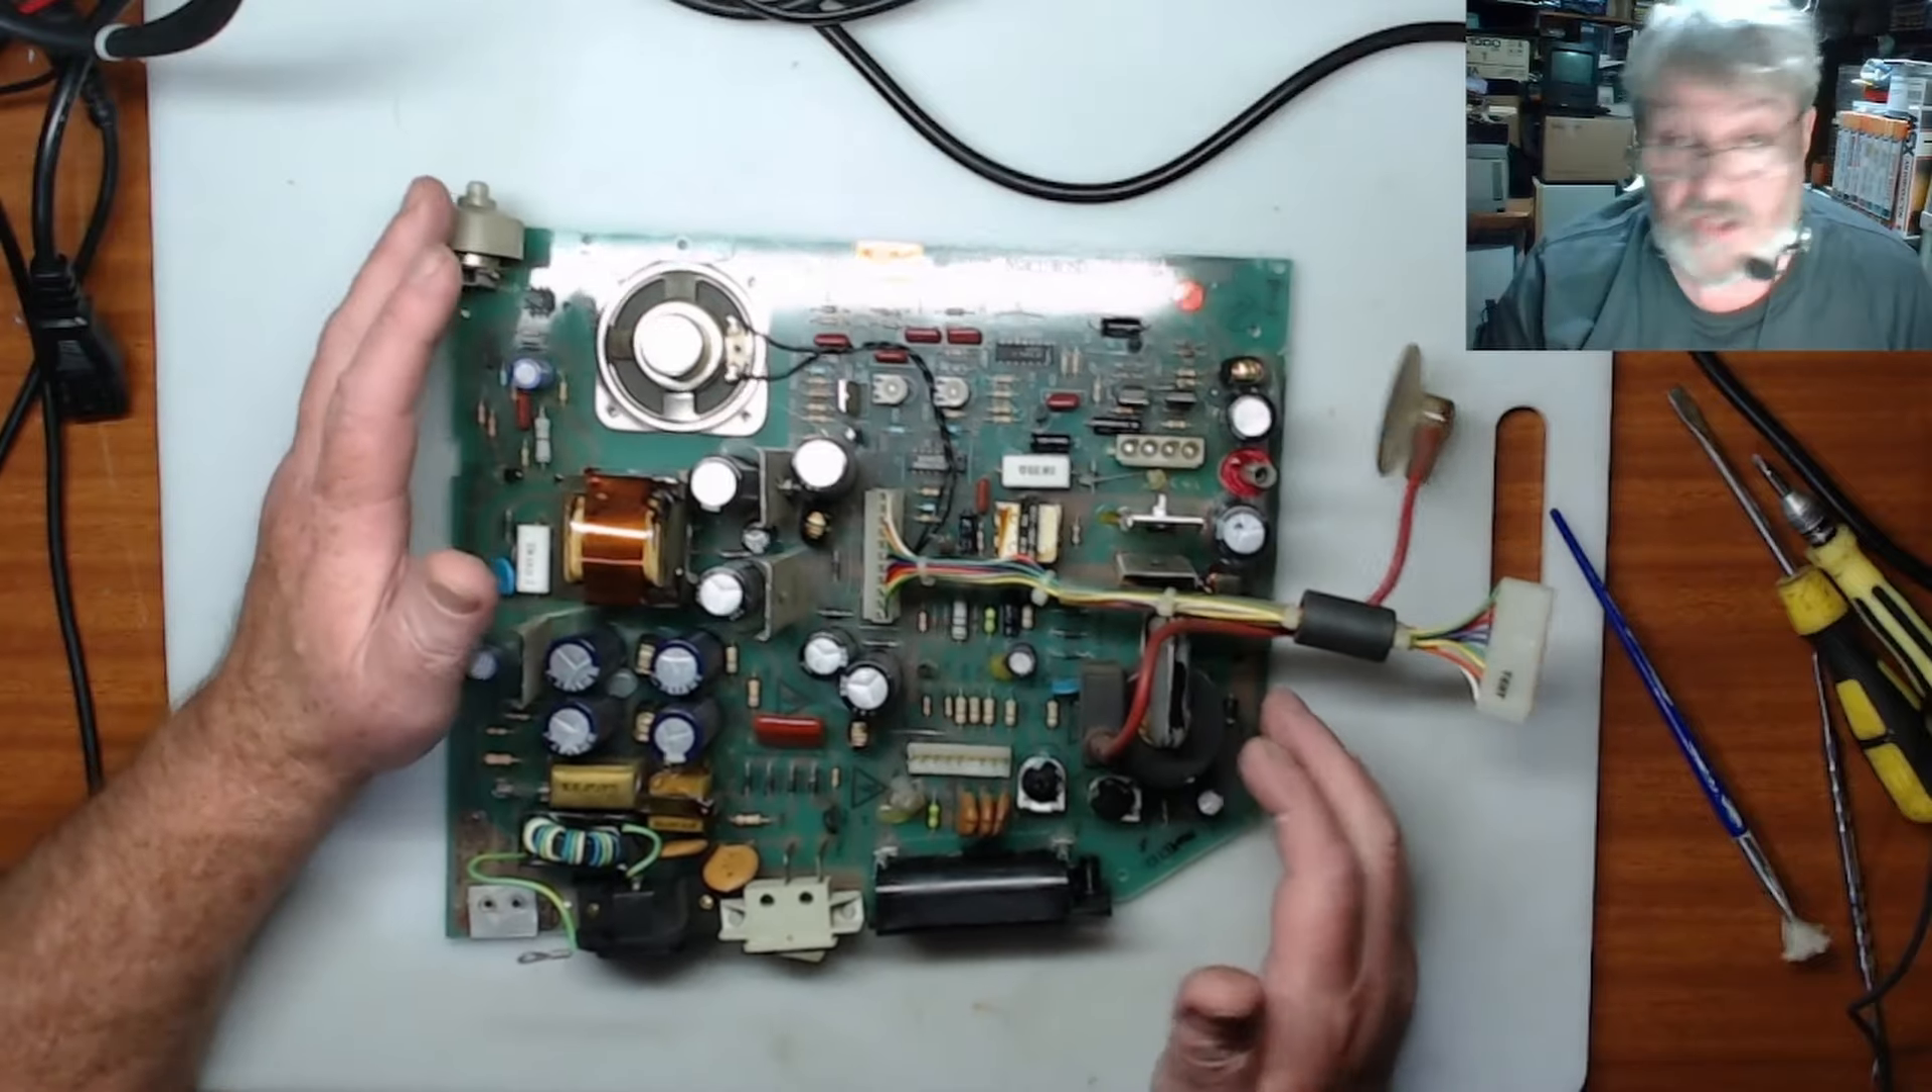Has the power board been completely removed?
Yes.